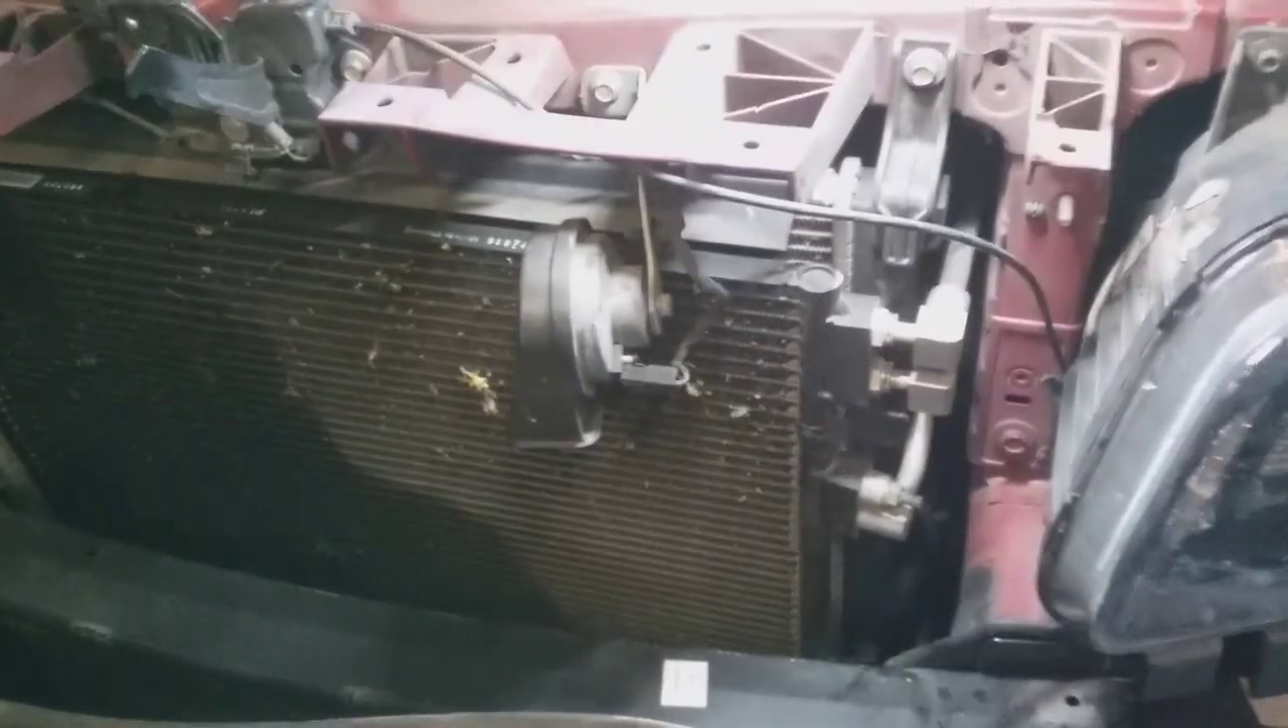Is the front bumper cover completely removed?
Yes.